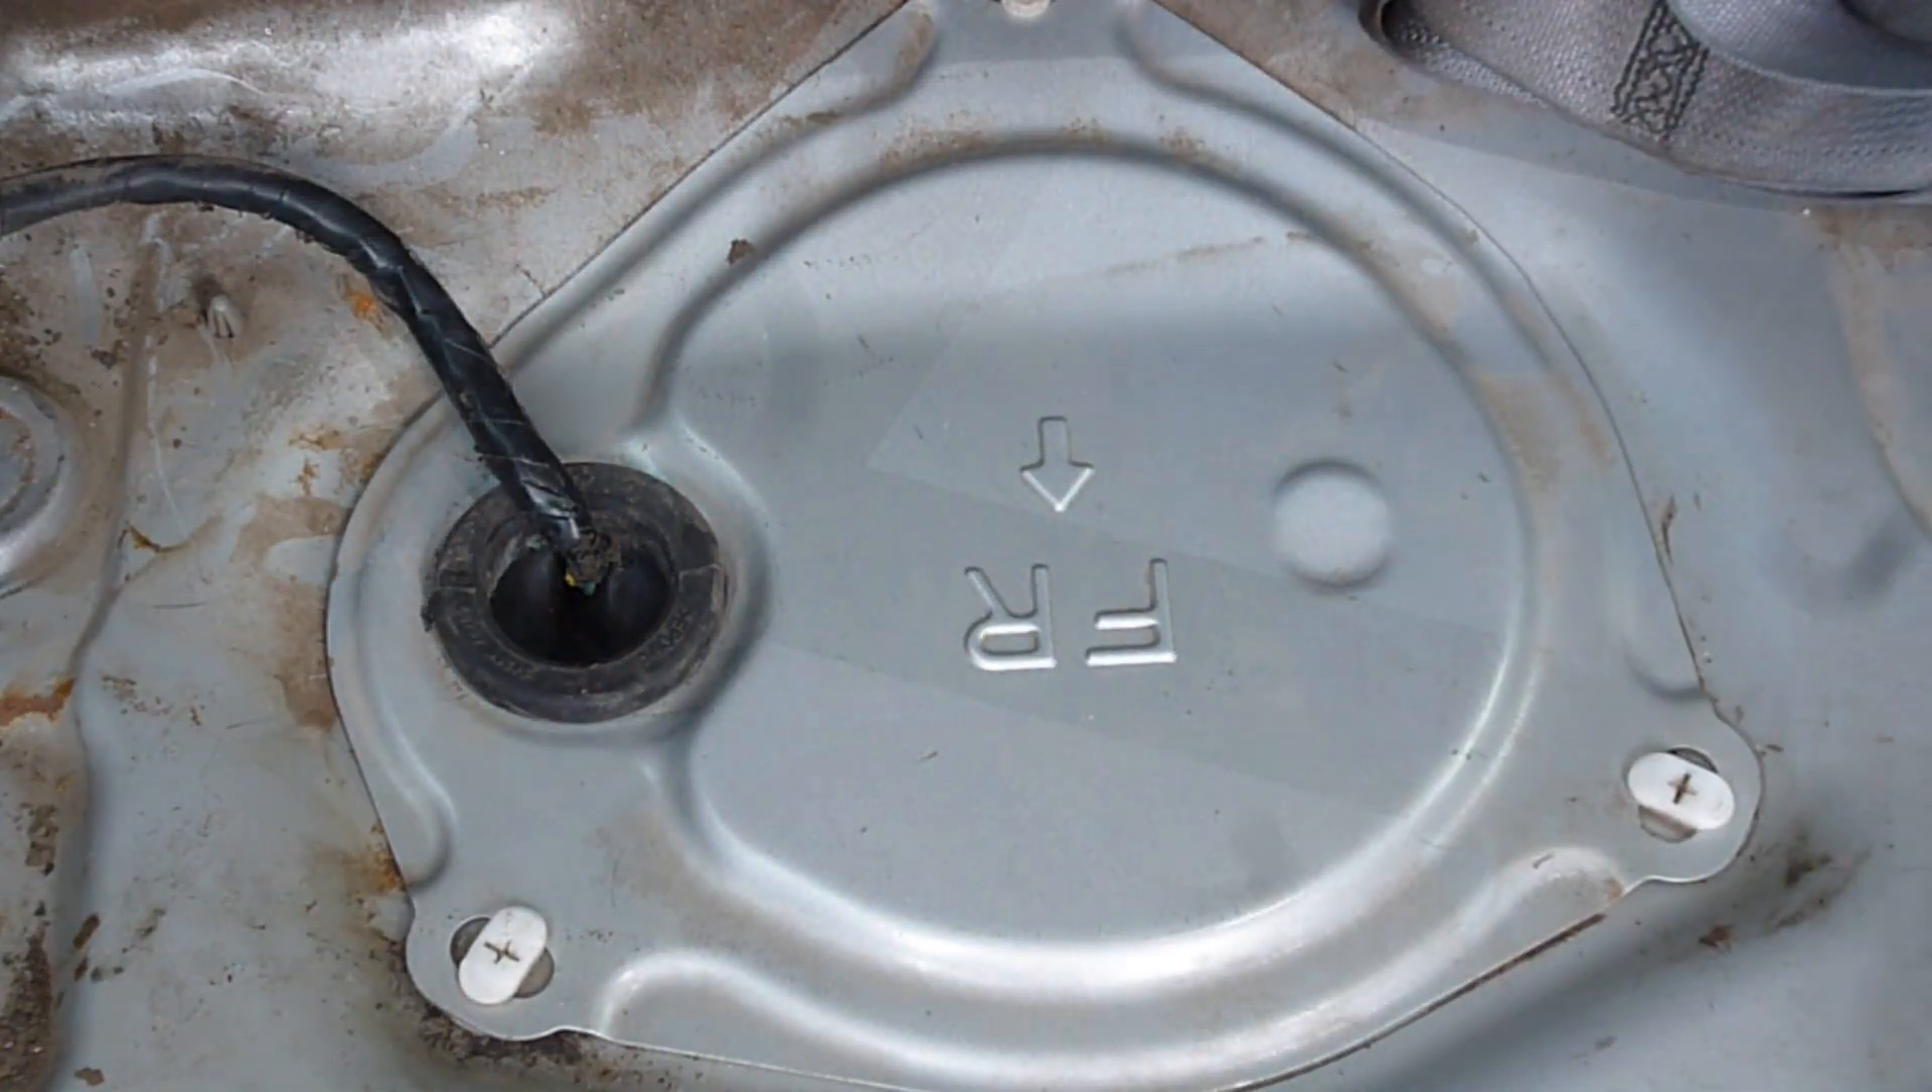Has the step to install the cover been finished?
Yes.